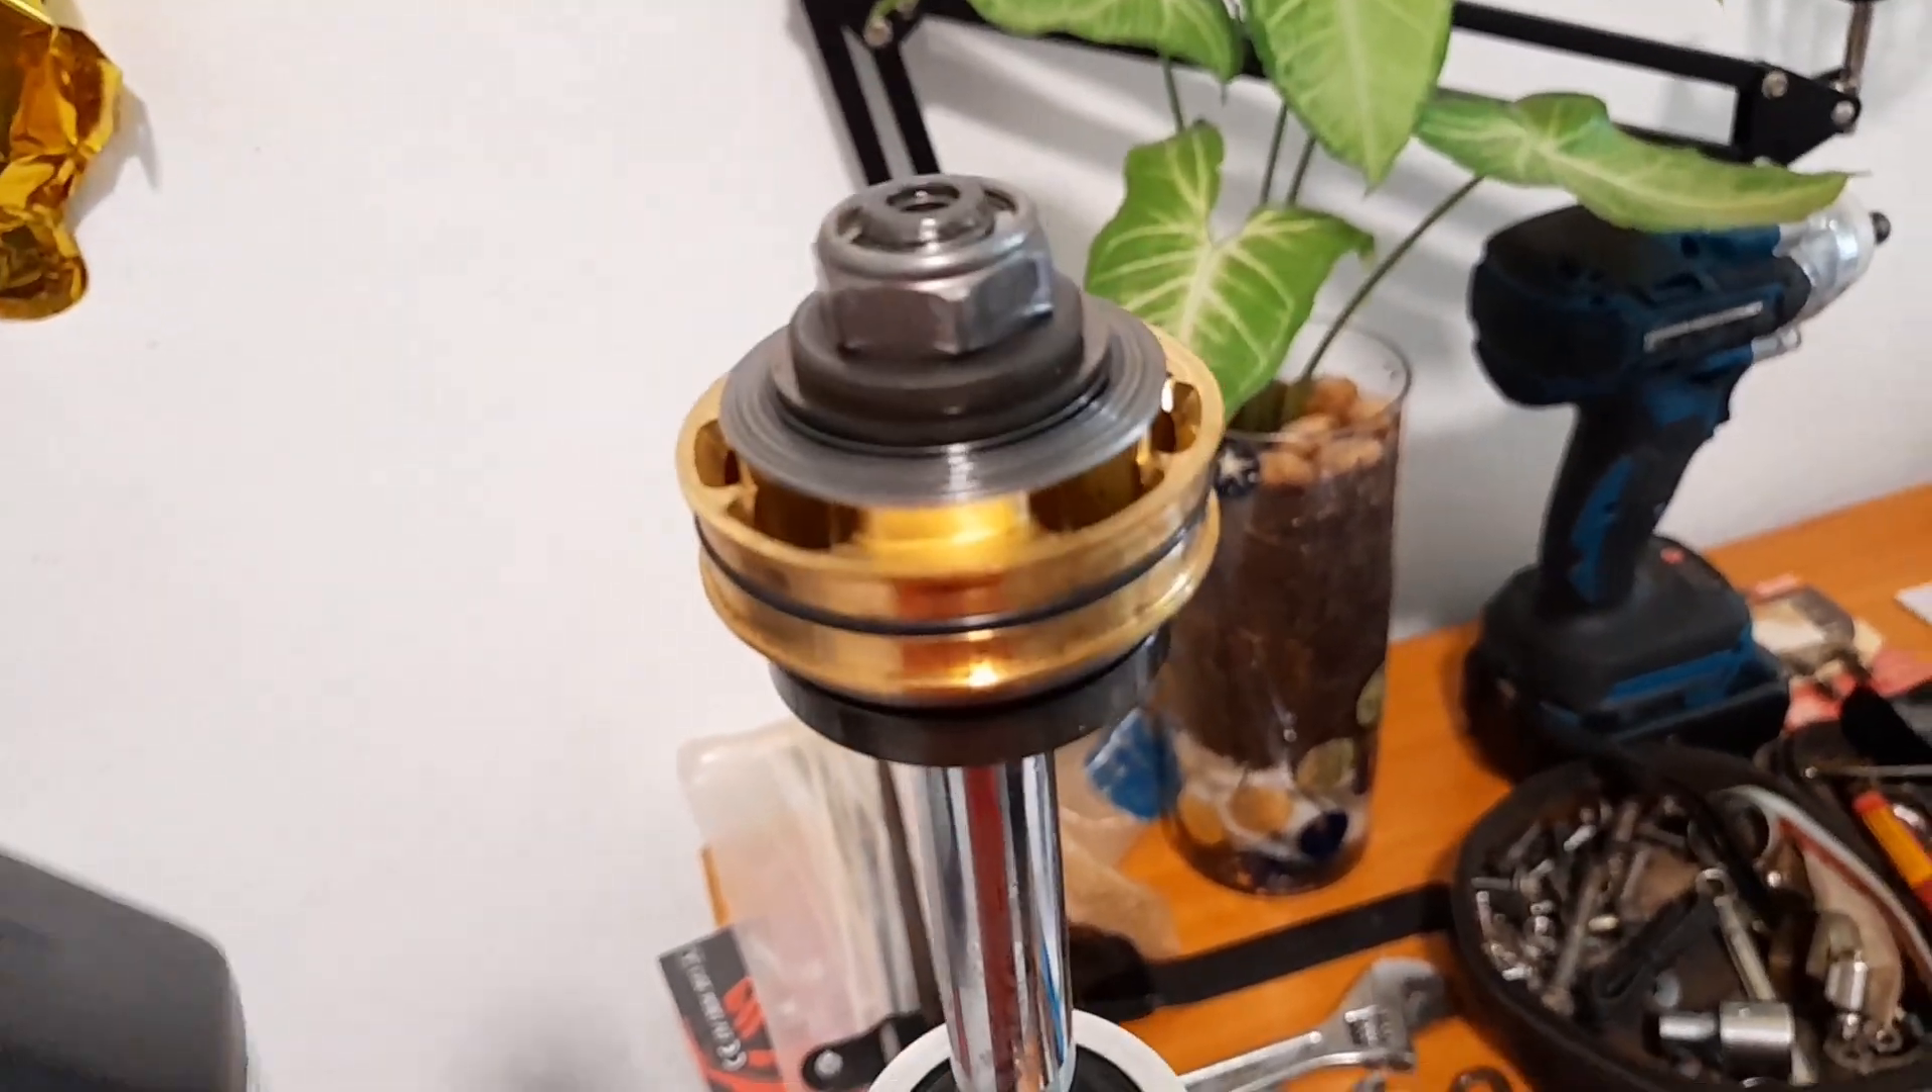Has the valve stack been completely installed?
Yes.